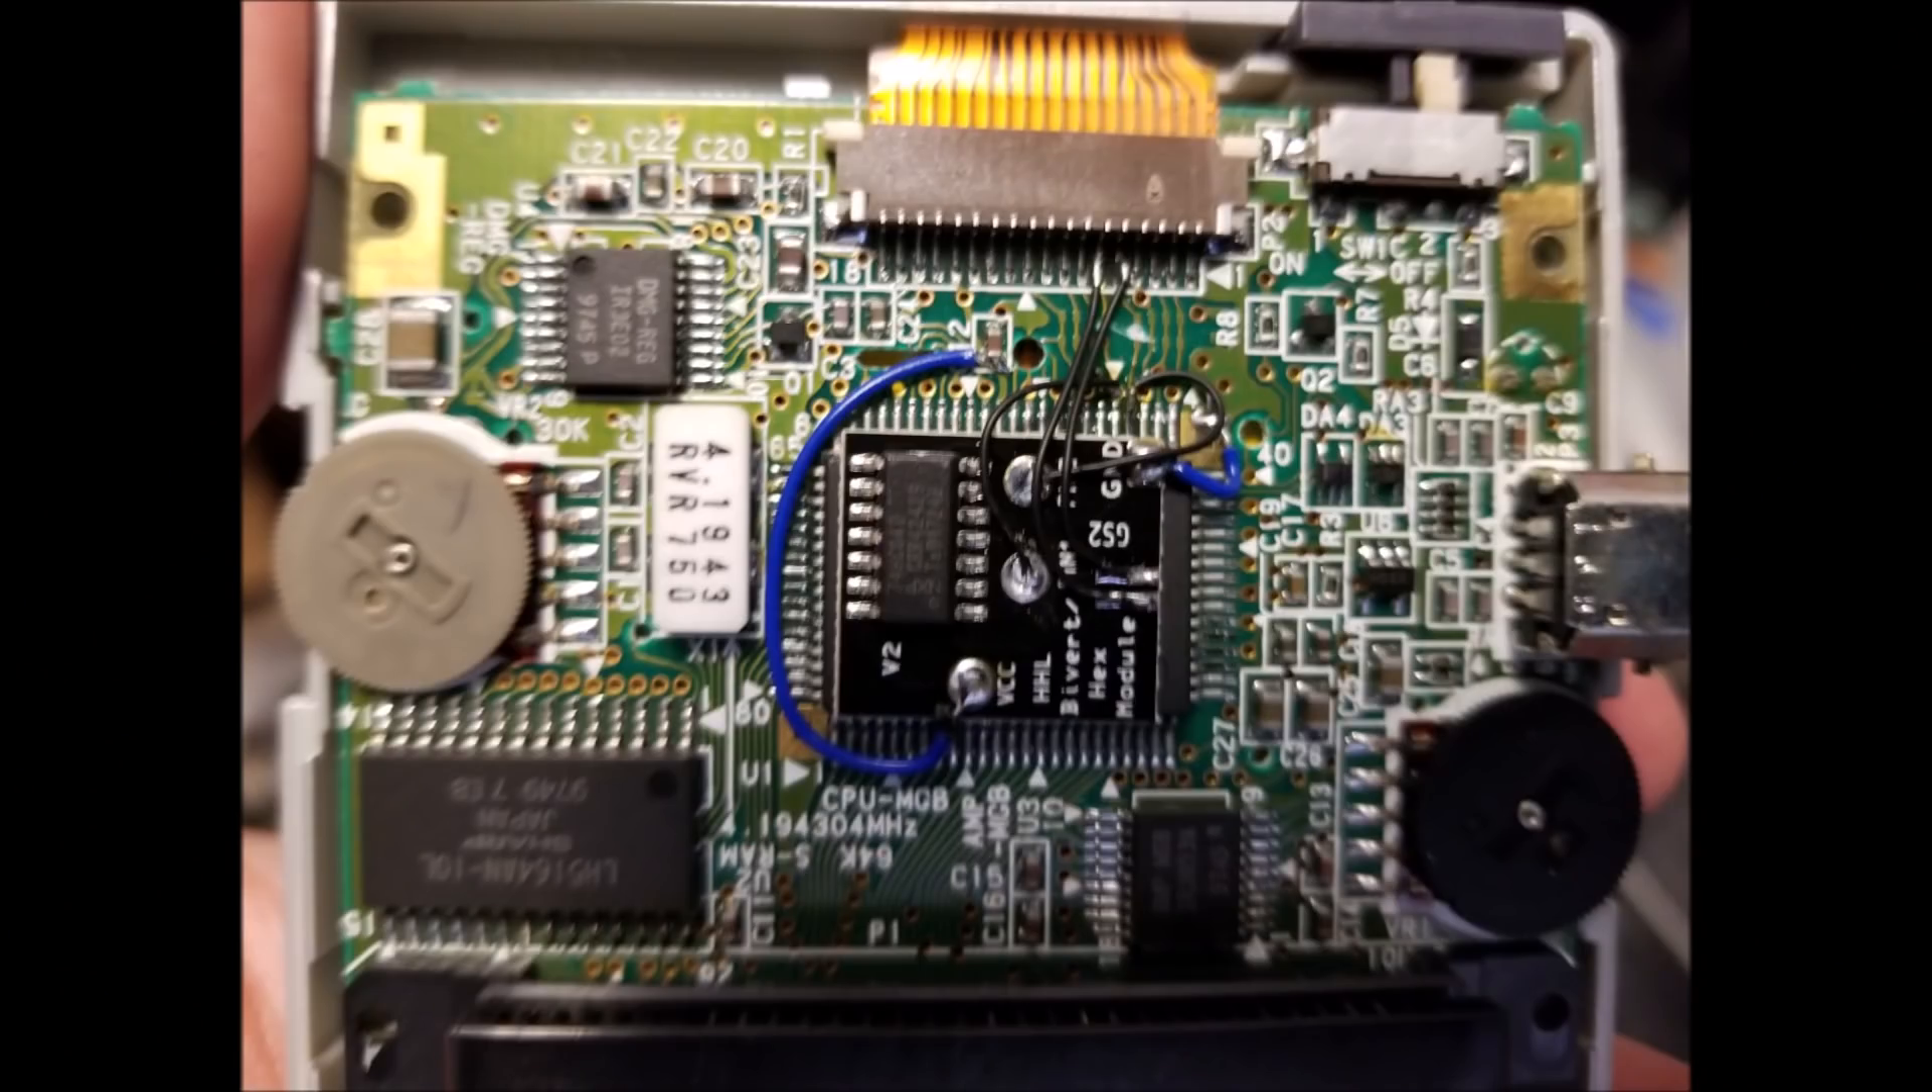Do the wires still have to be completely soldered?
No.